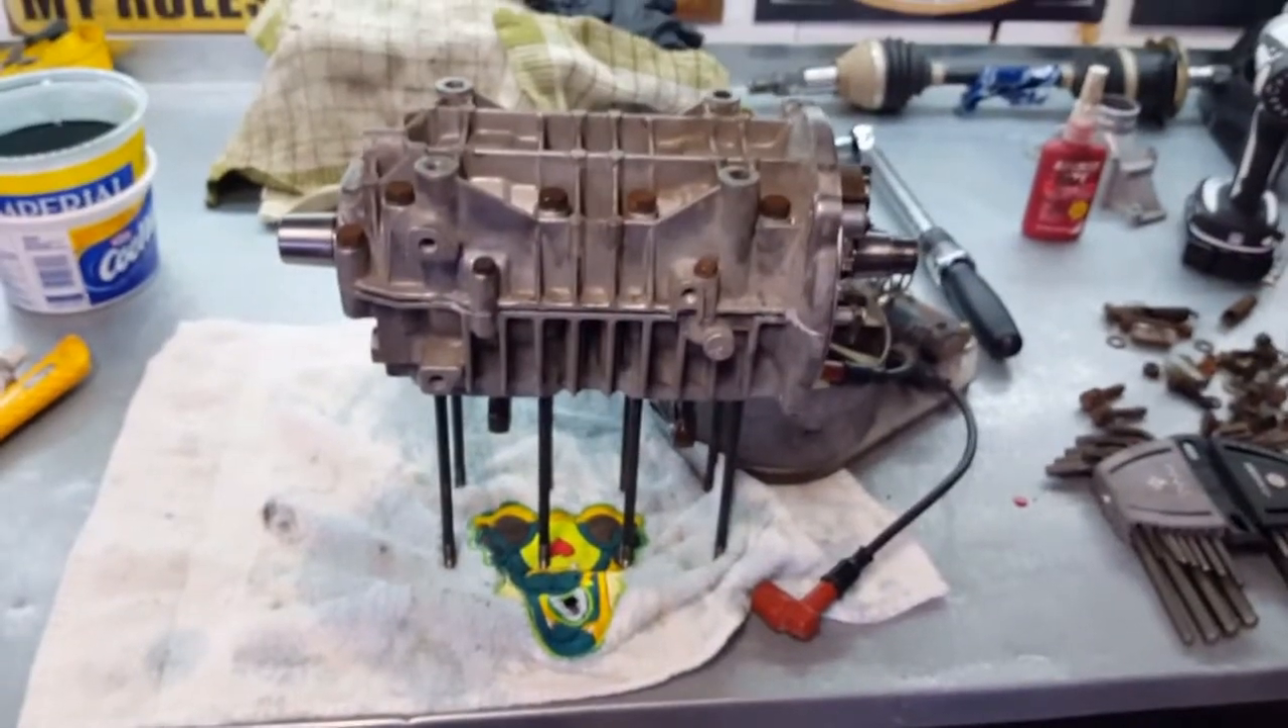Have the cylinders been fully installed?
No.